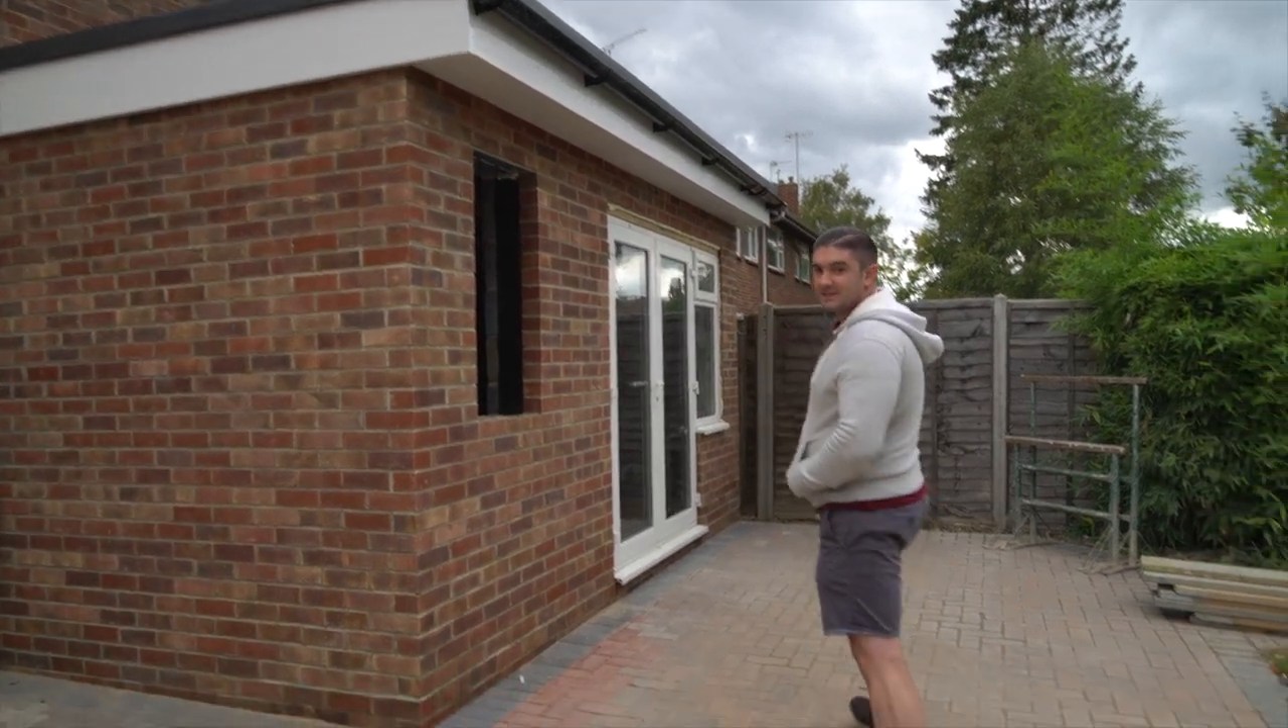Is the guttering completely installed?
Yes.